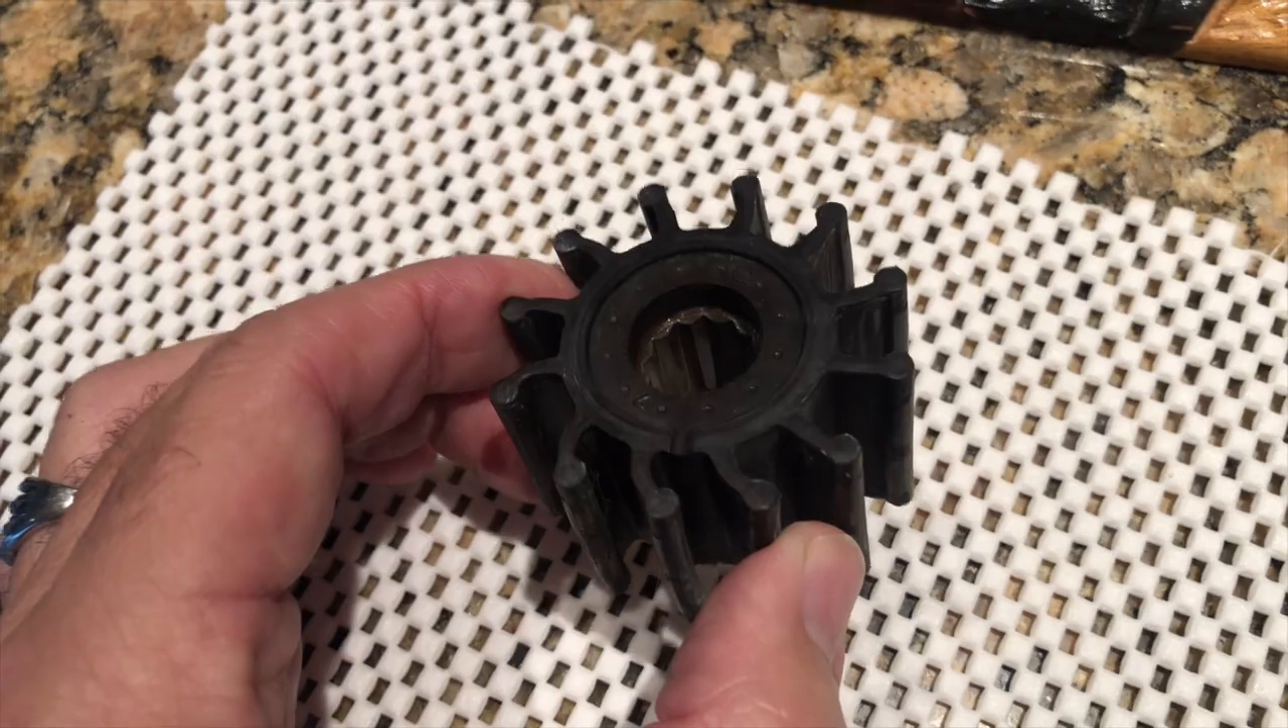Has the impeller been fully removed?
Yes.